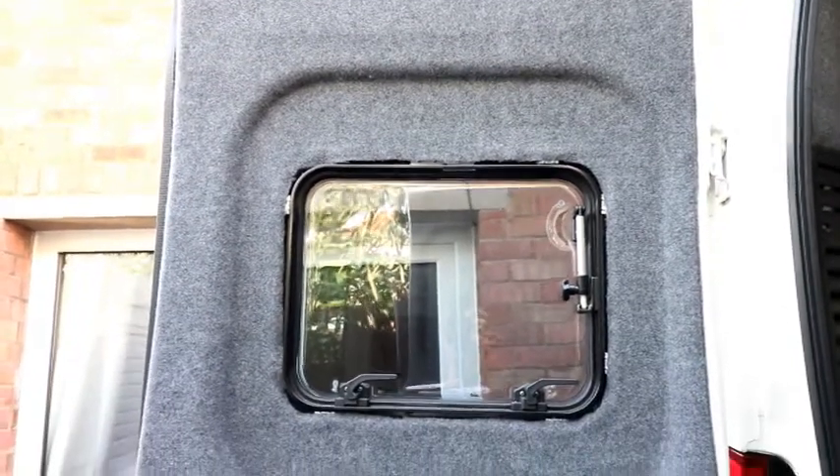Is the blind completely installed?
No.